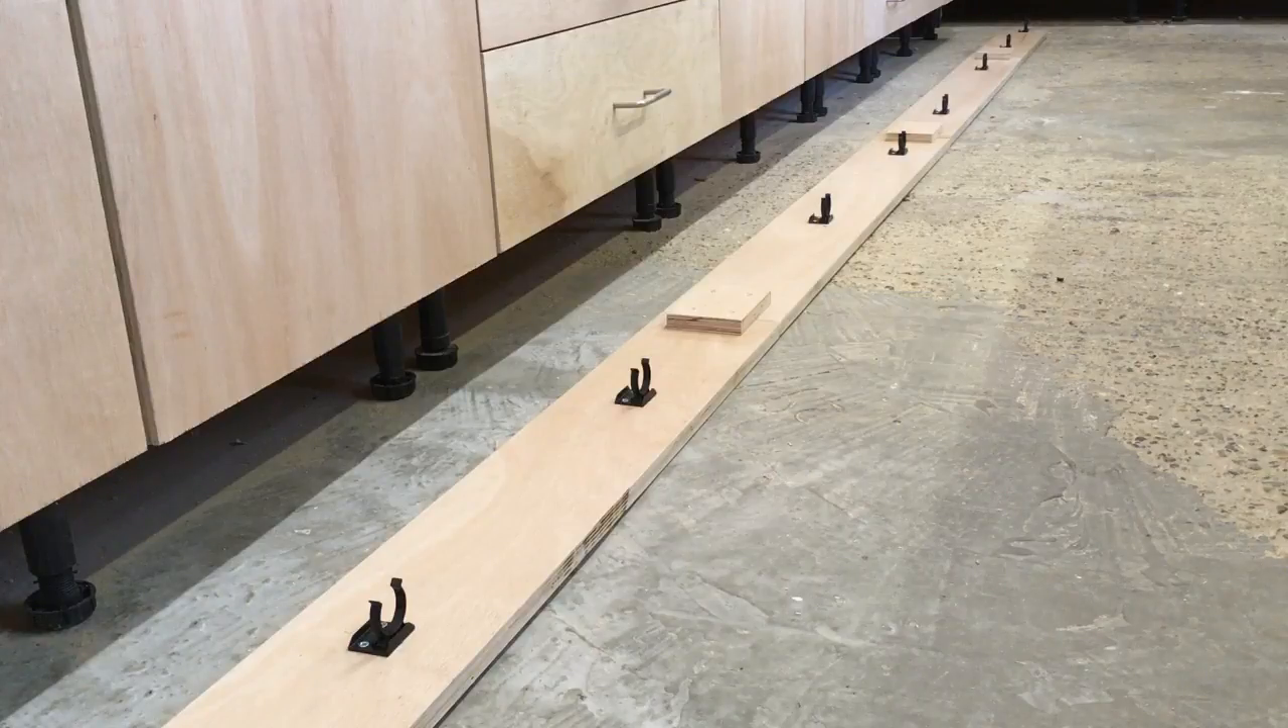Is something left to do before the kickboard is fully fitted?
Yes.